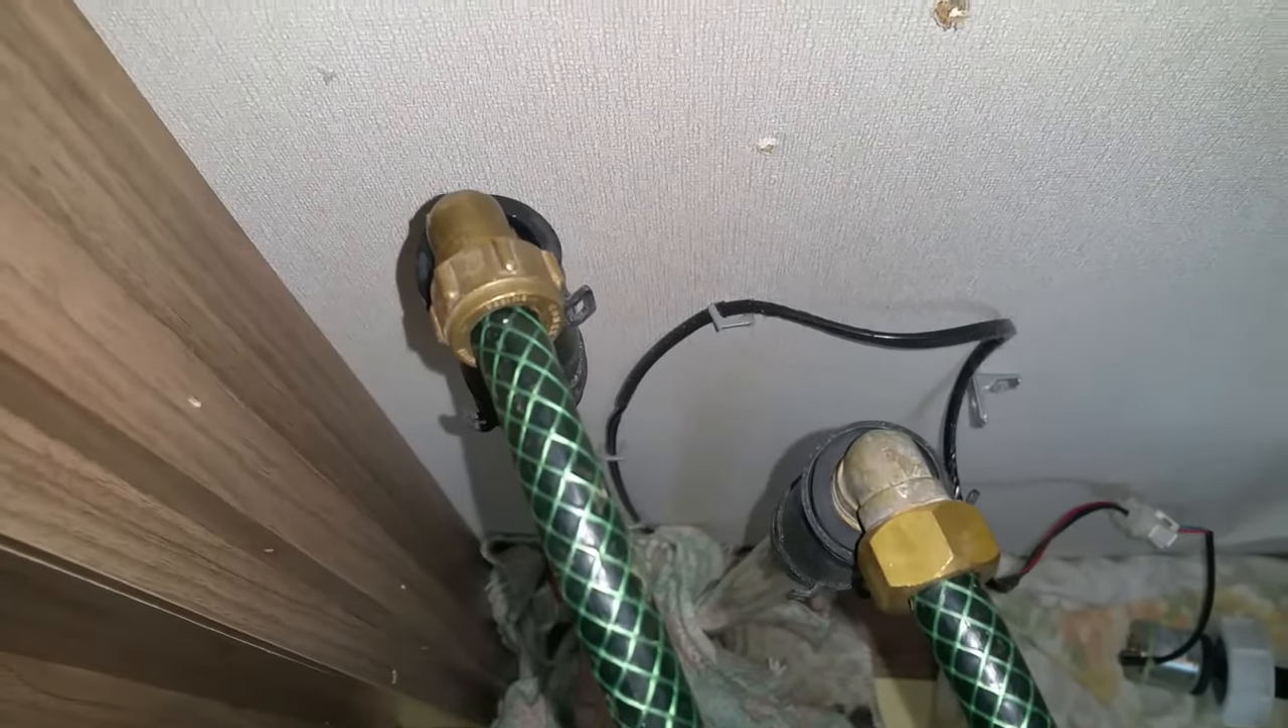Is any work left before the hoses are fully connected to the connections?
No.